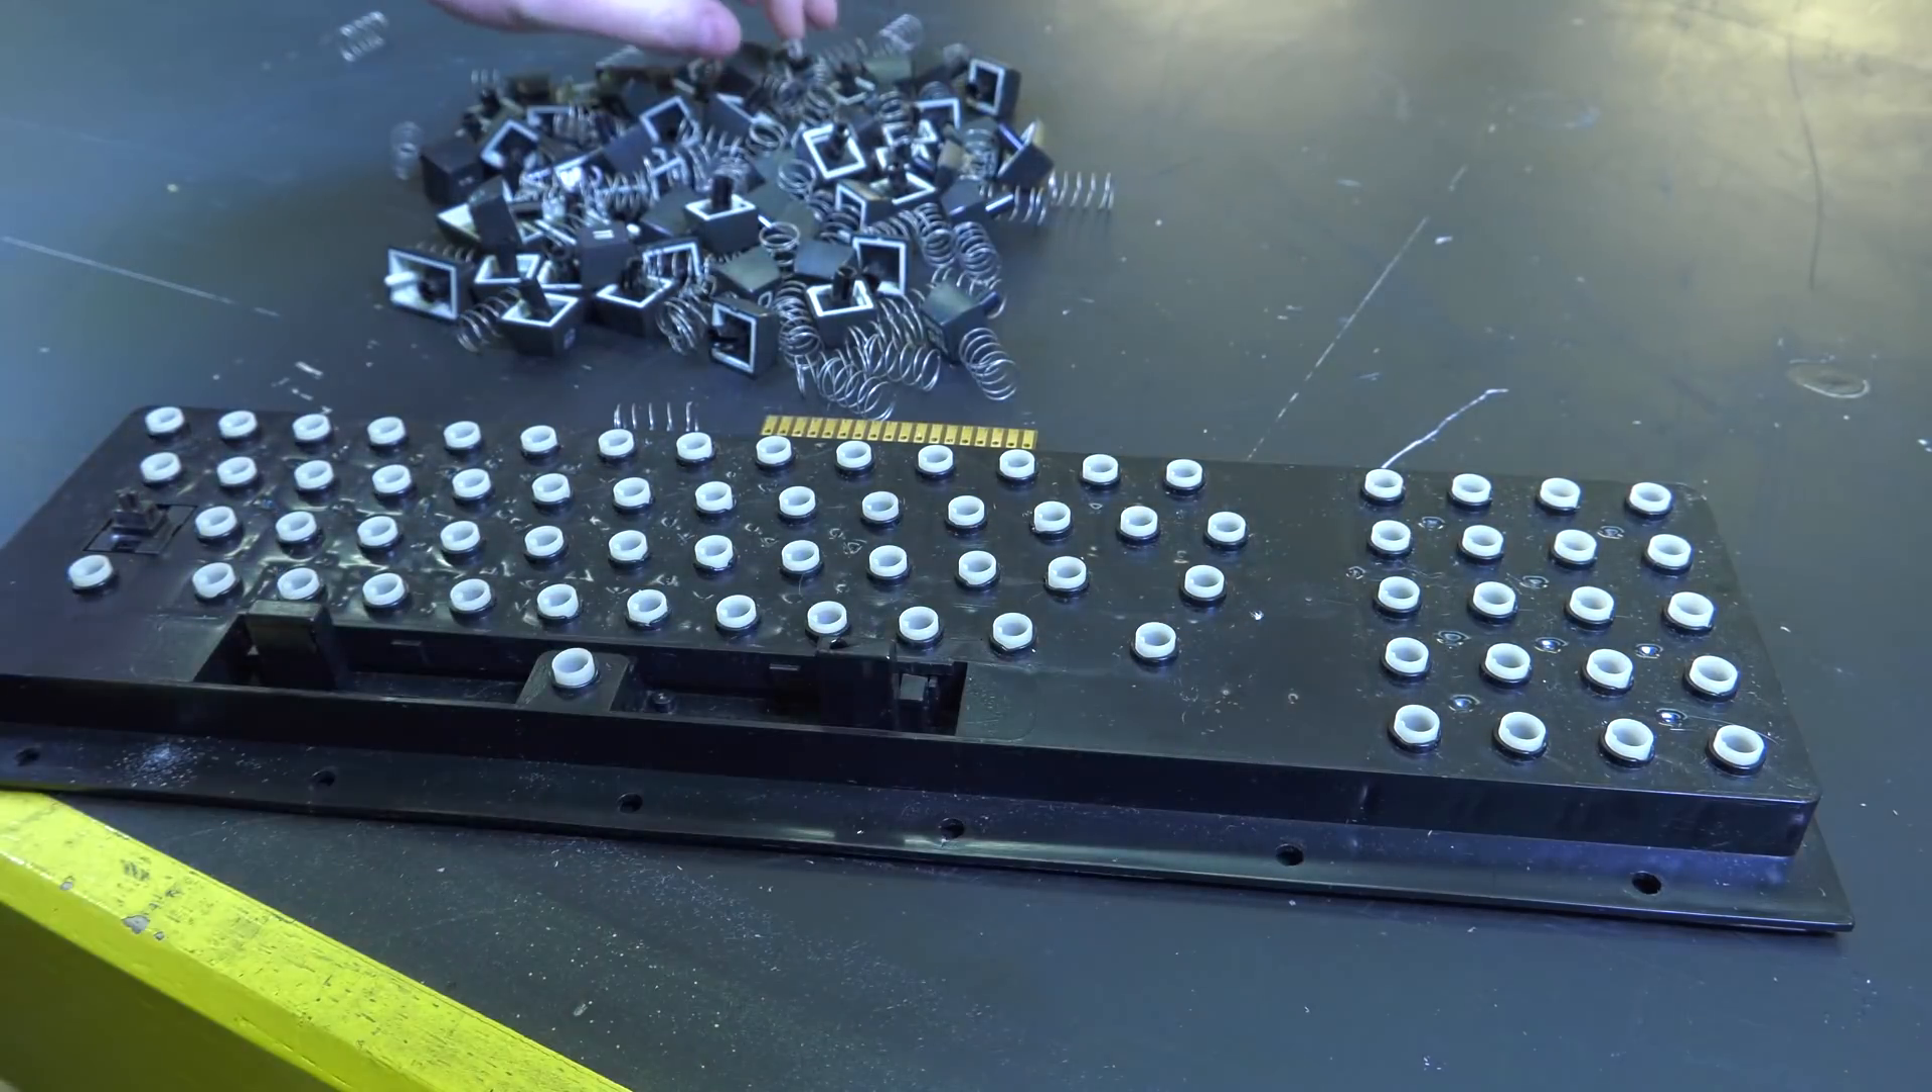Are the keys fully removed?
Yes.